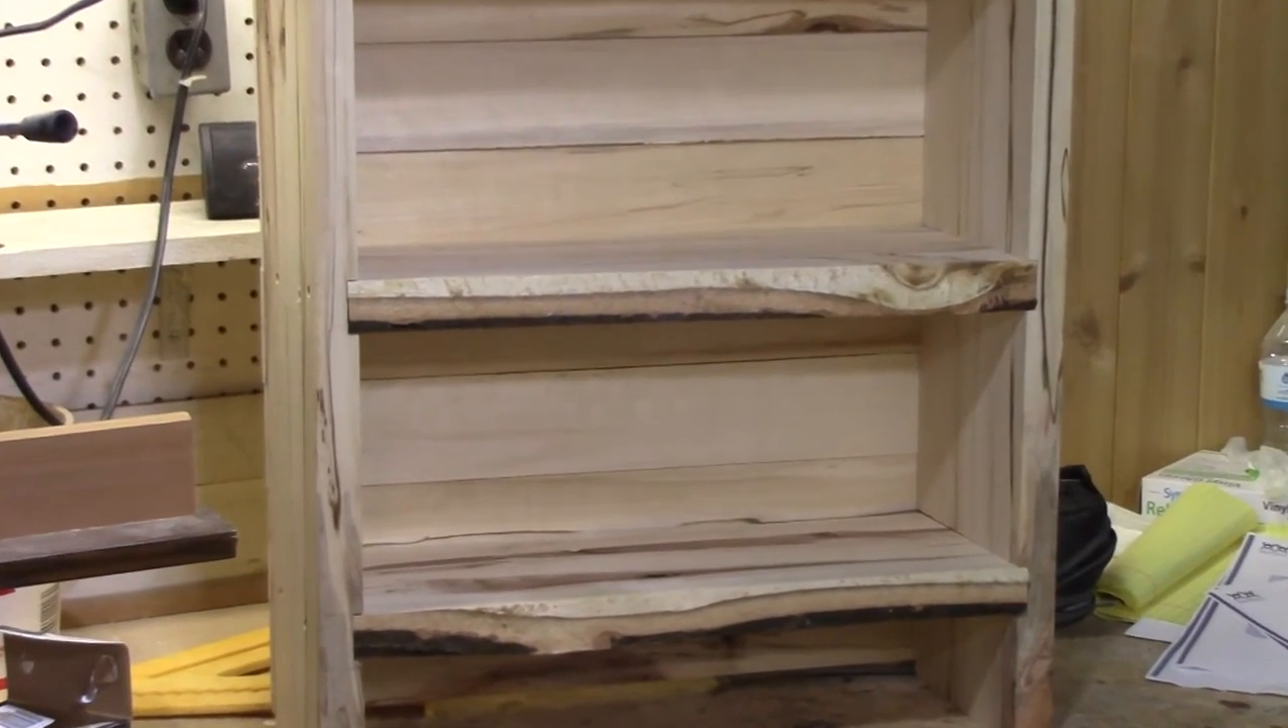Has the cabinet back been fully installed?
Yes.